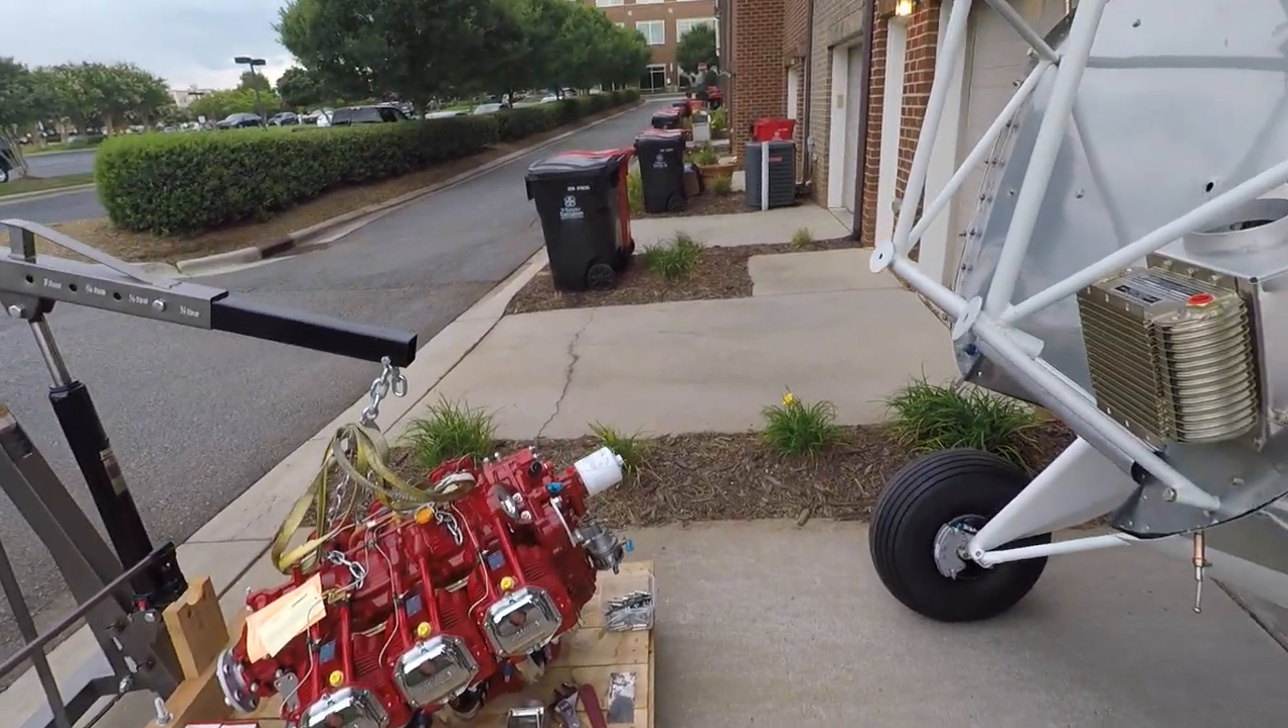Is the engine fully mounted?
No.